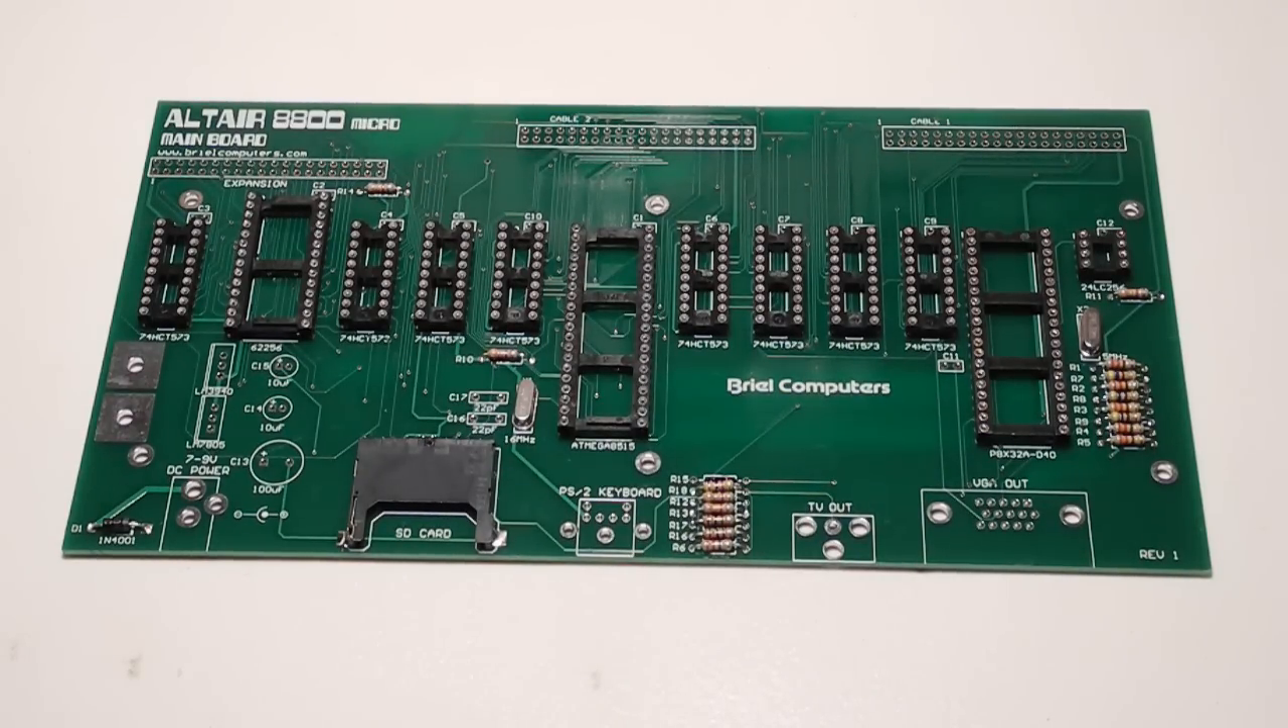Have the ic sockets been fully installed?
Yes.